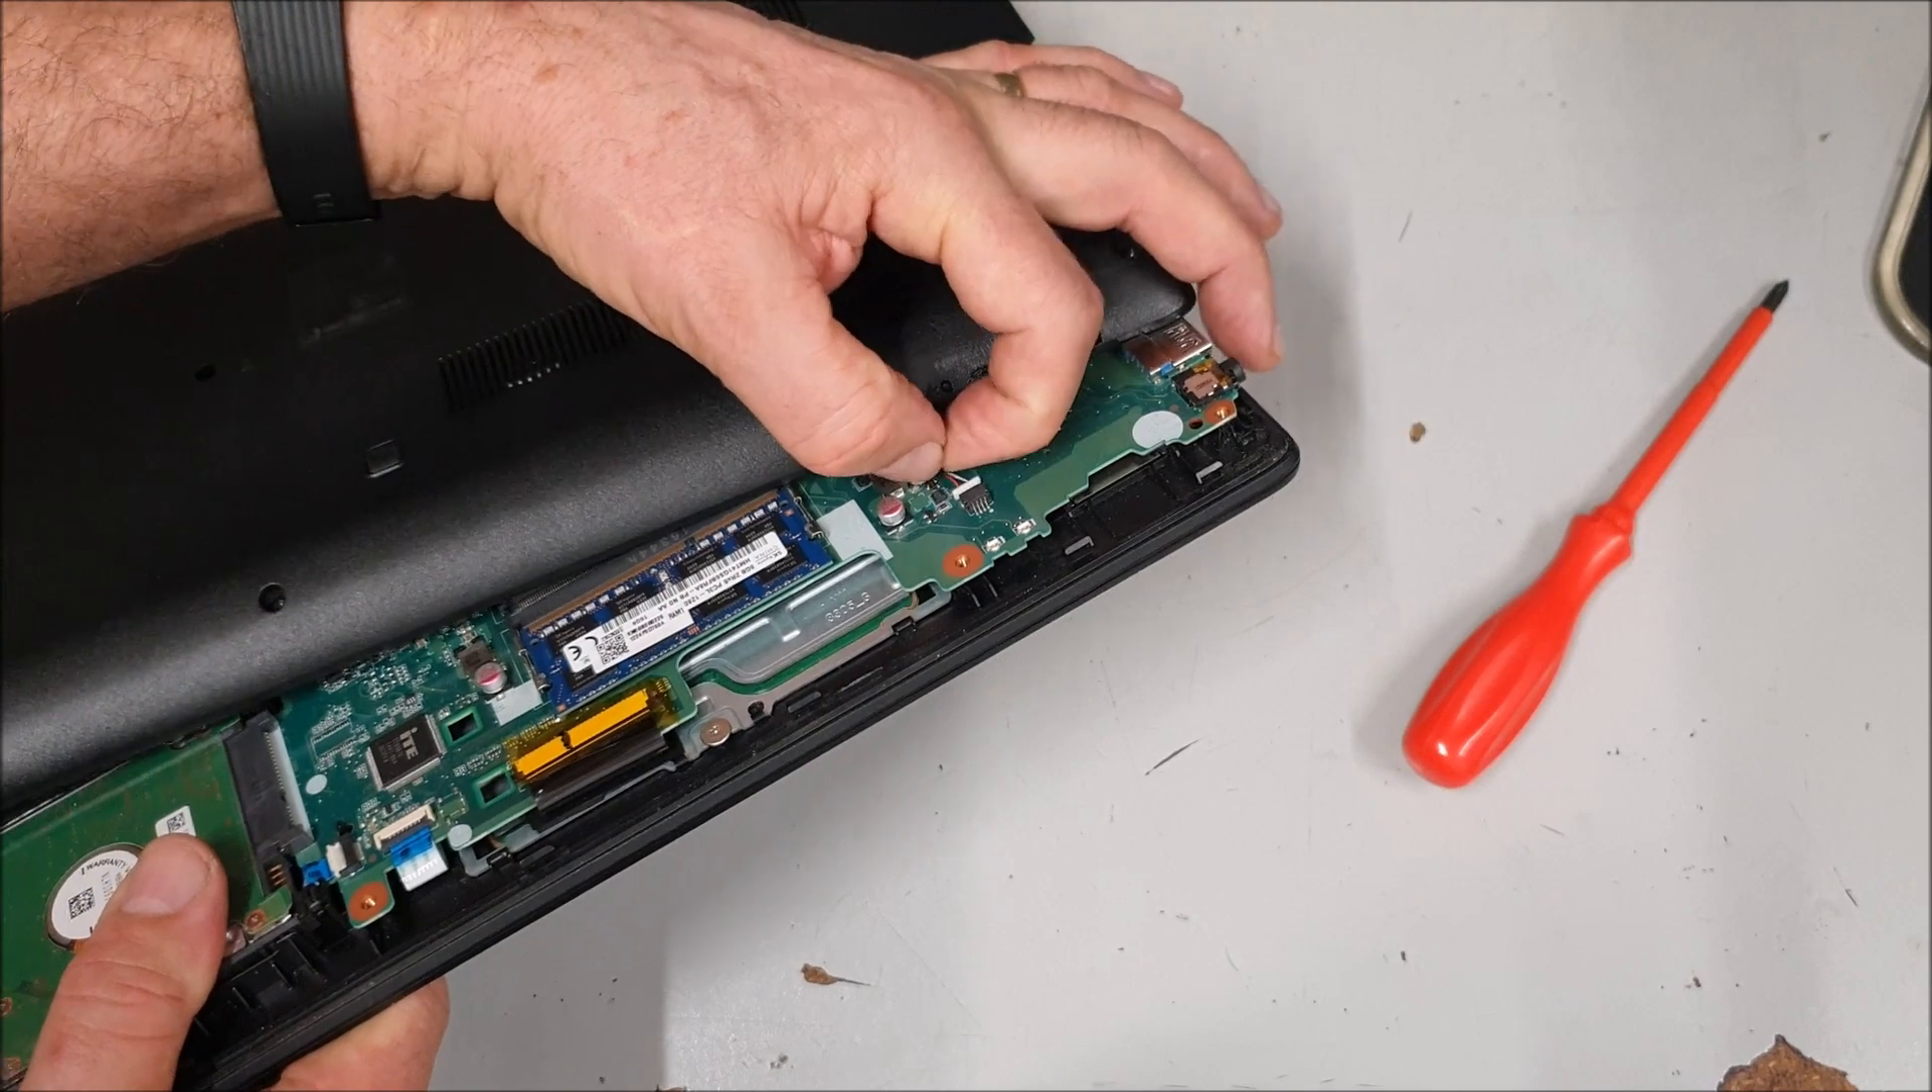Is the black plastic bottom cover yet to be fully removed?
Yes.